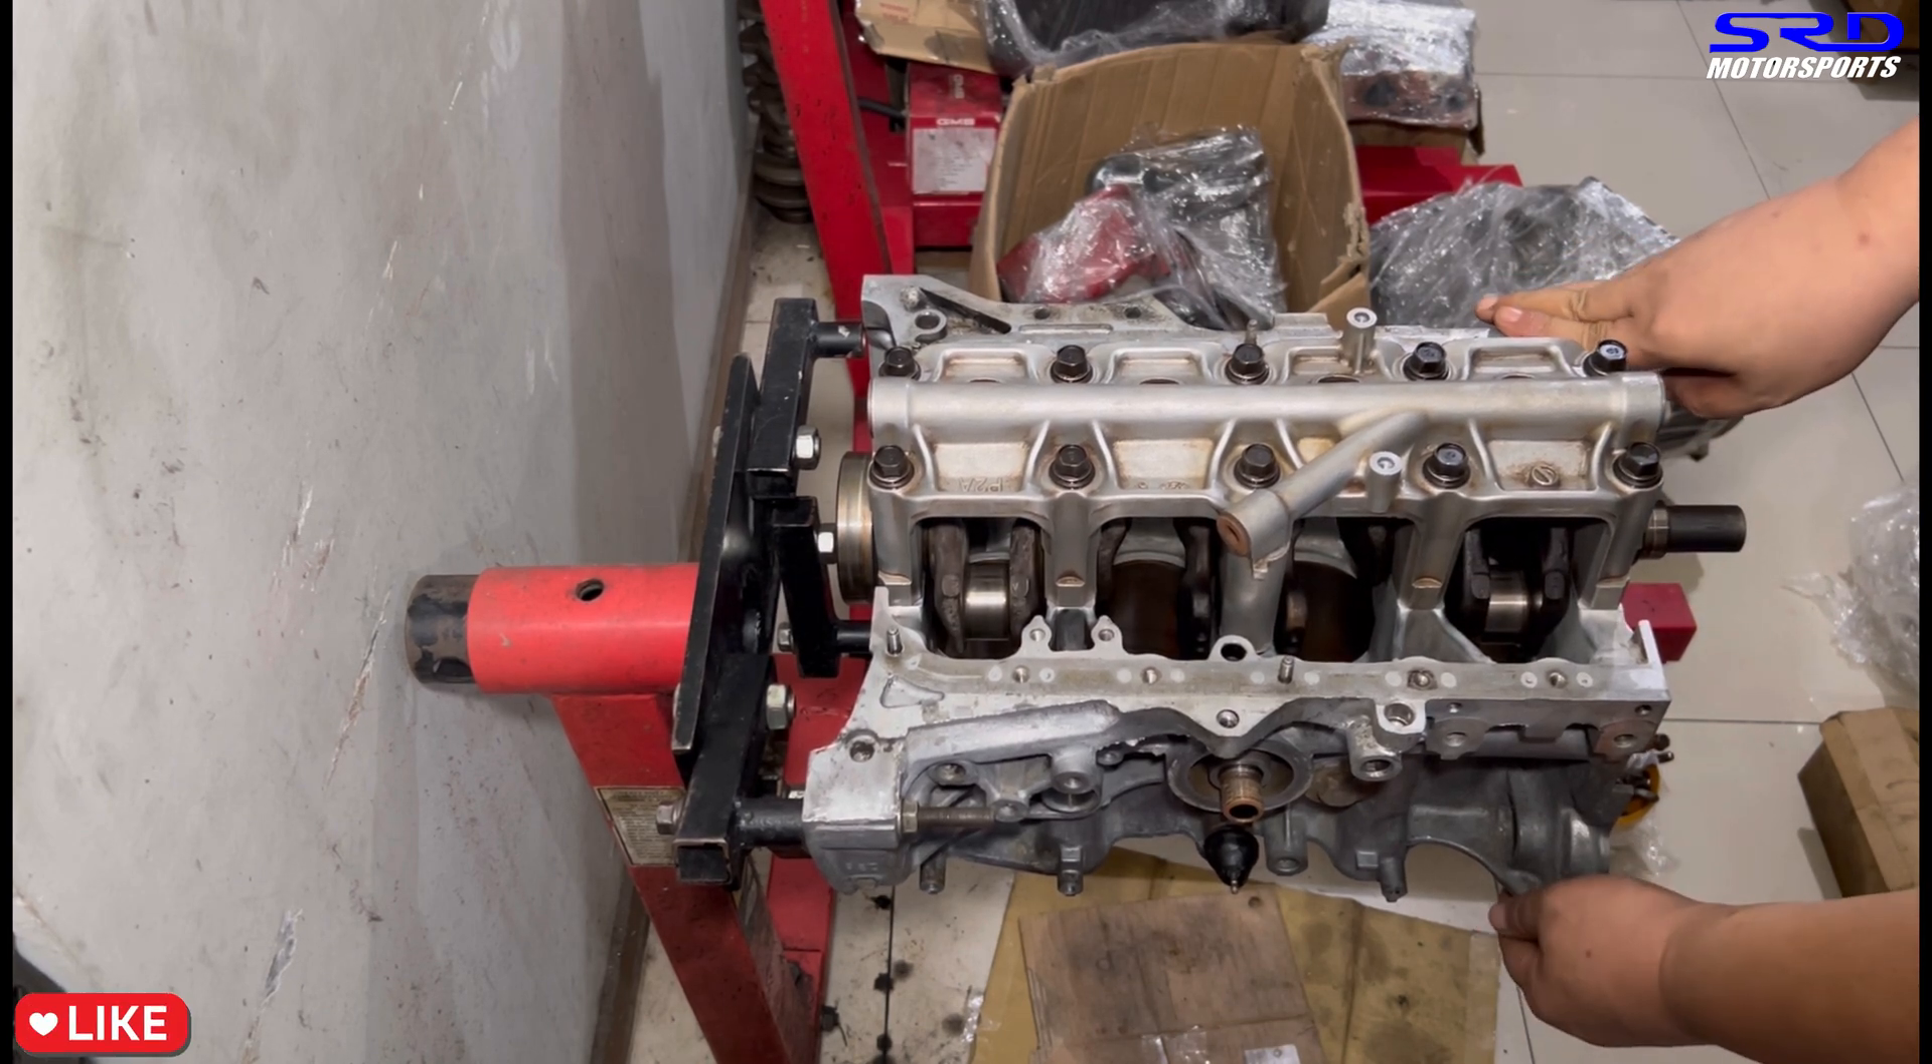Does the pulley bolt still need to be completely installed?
Yes.